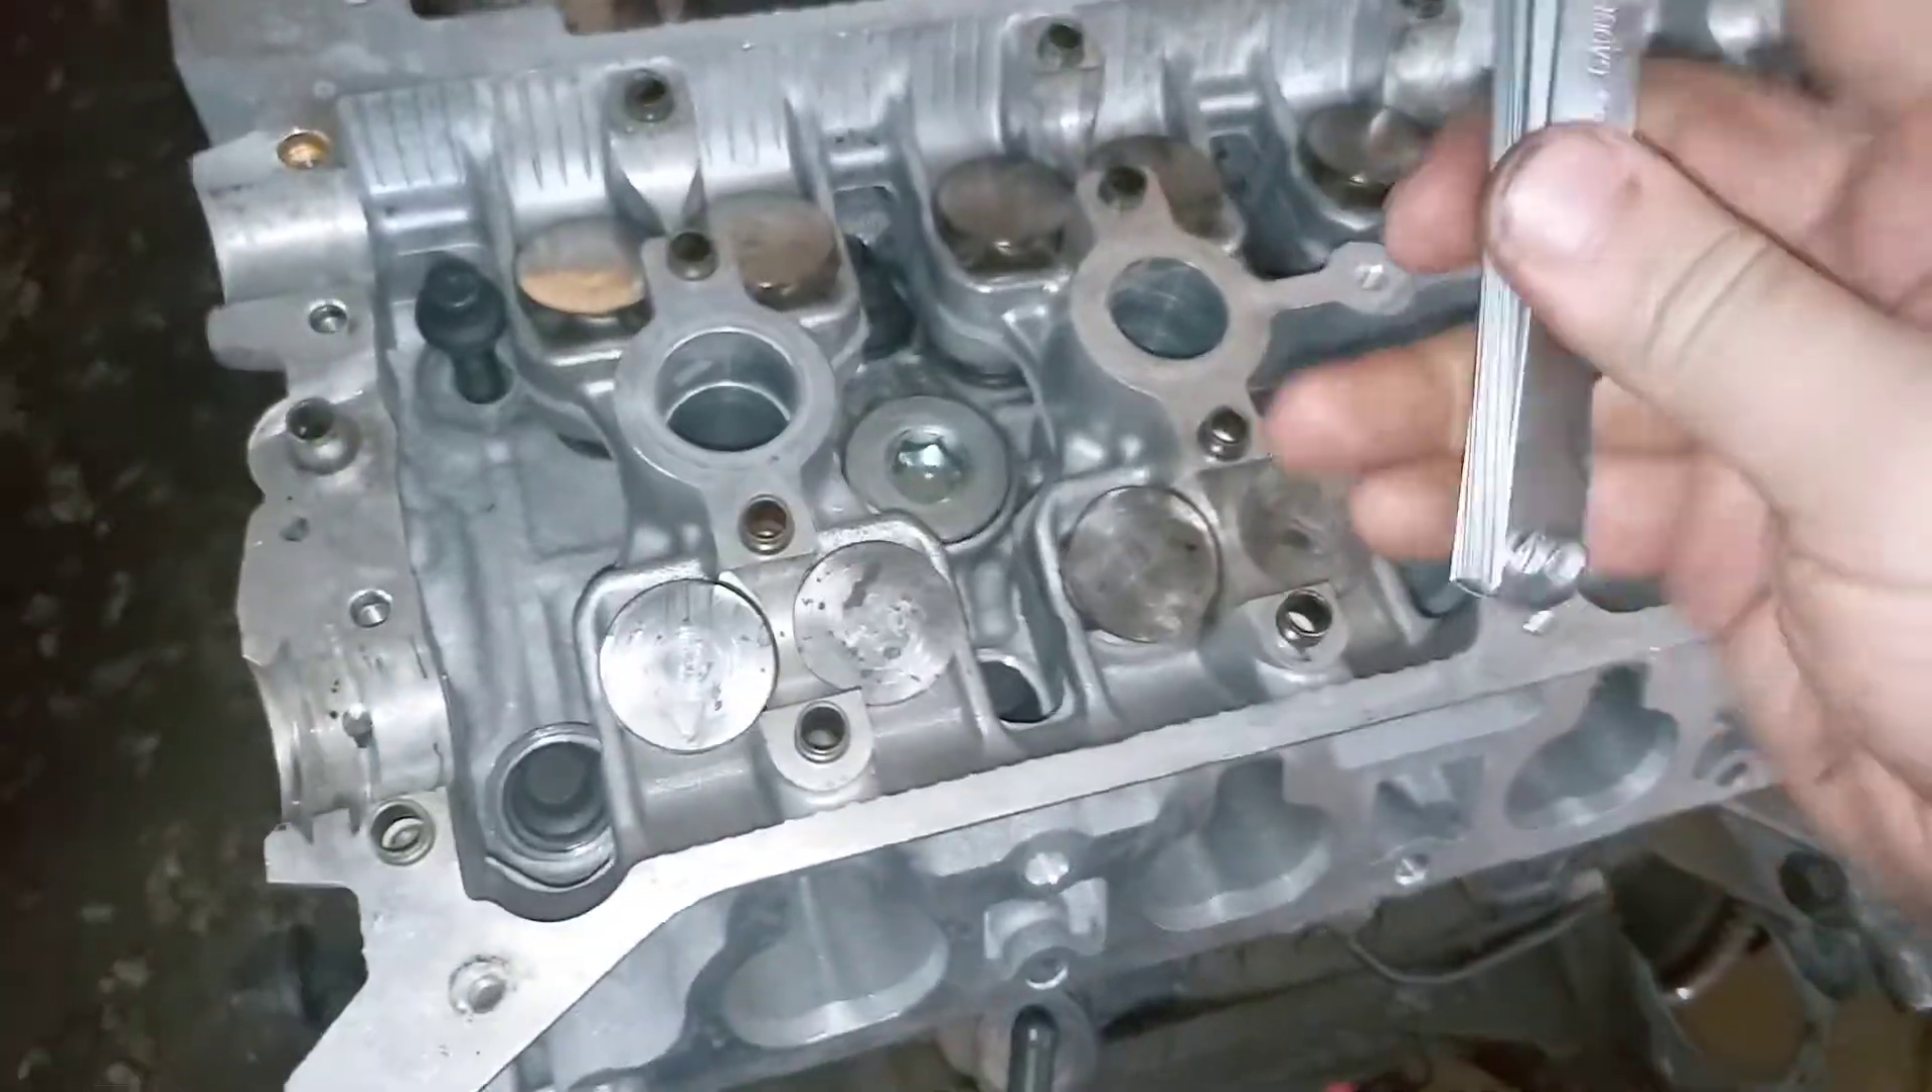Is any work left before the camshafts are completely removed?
No.